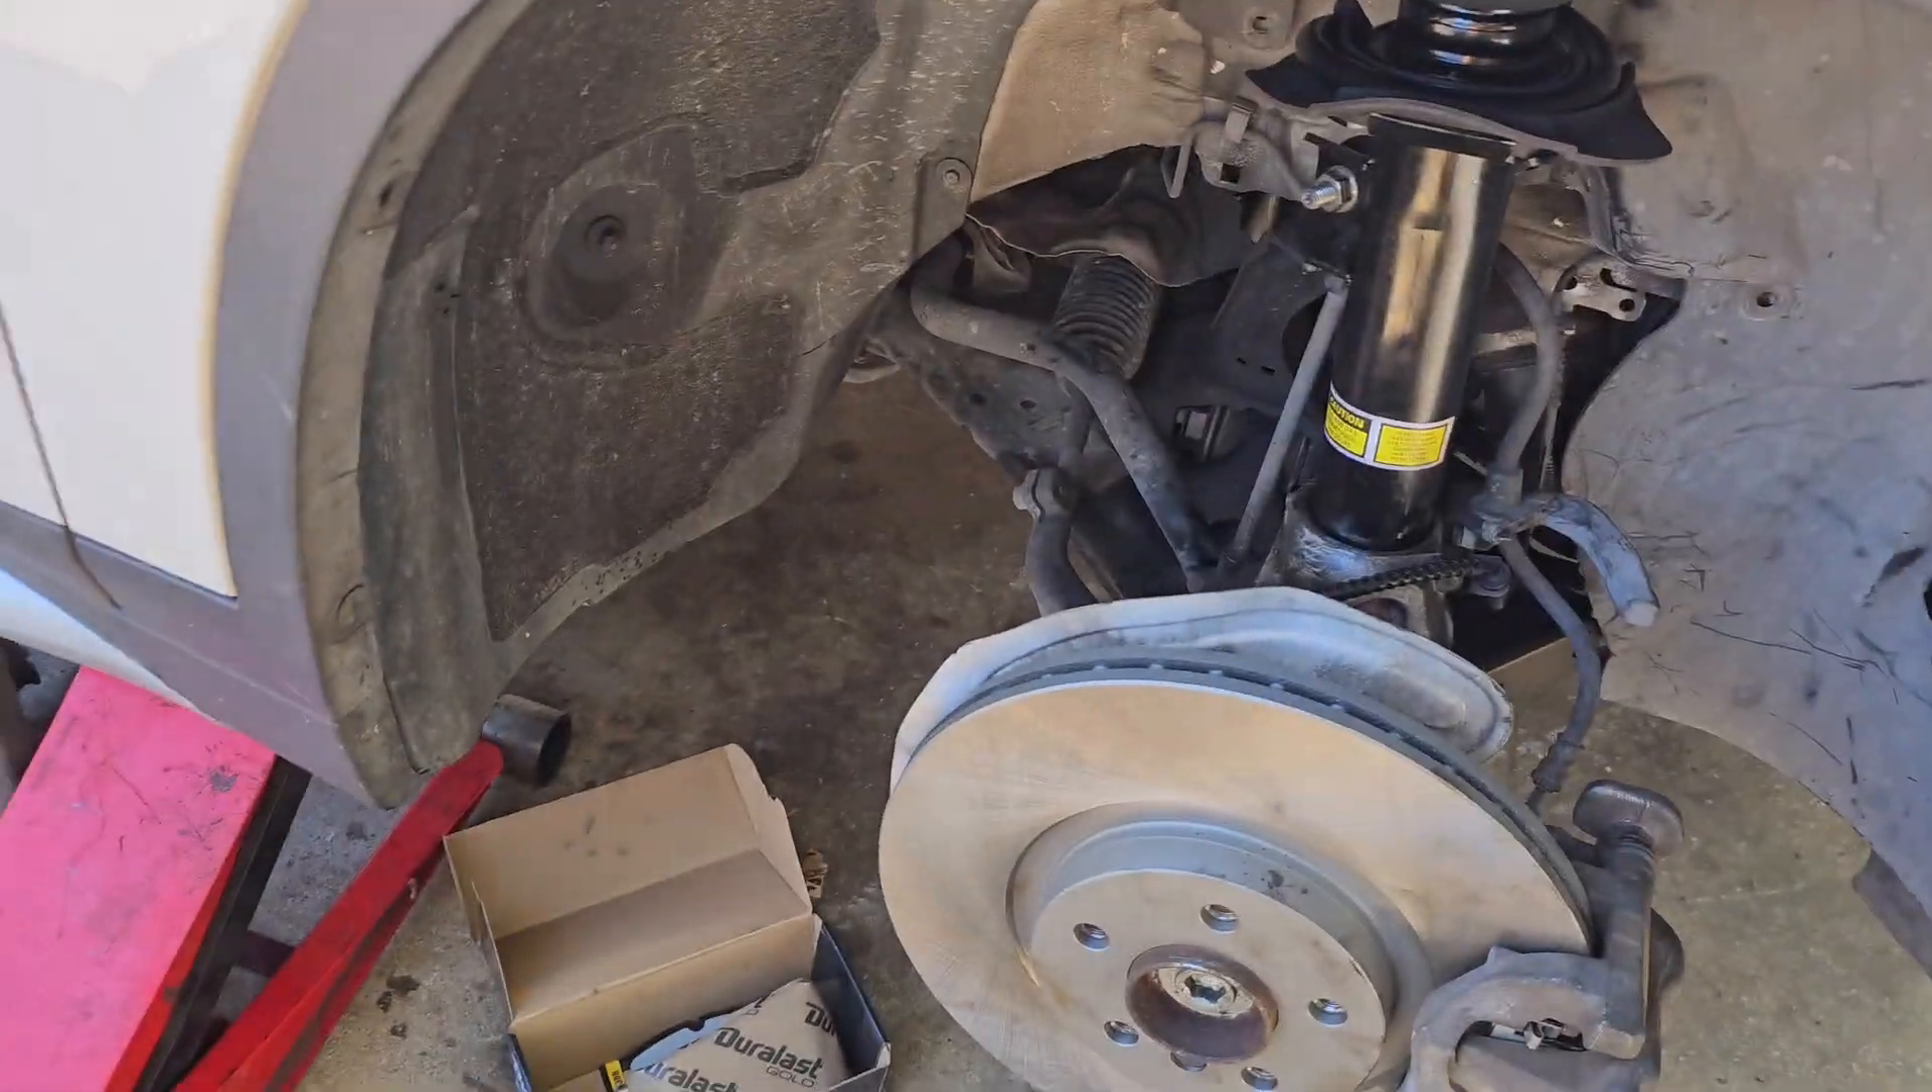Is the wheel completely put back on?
No.